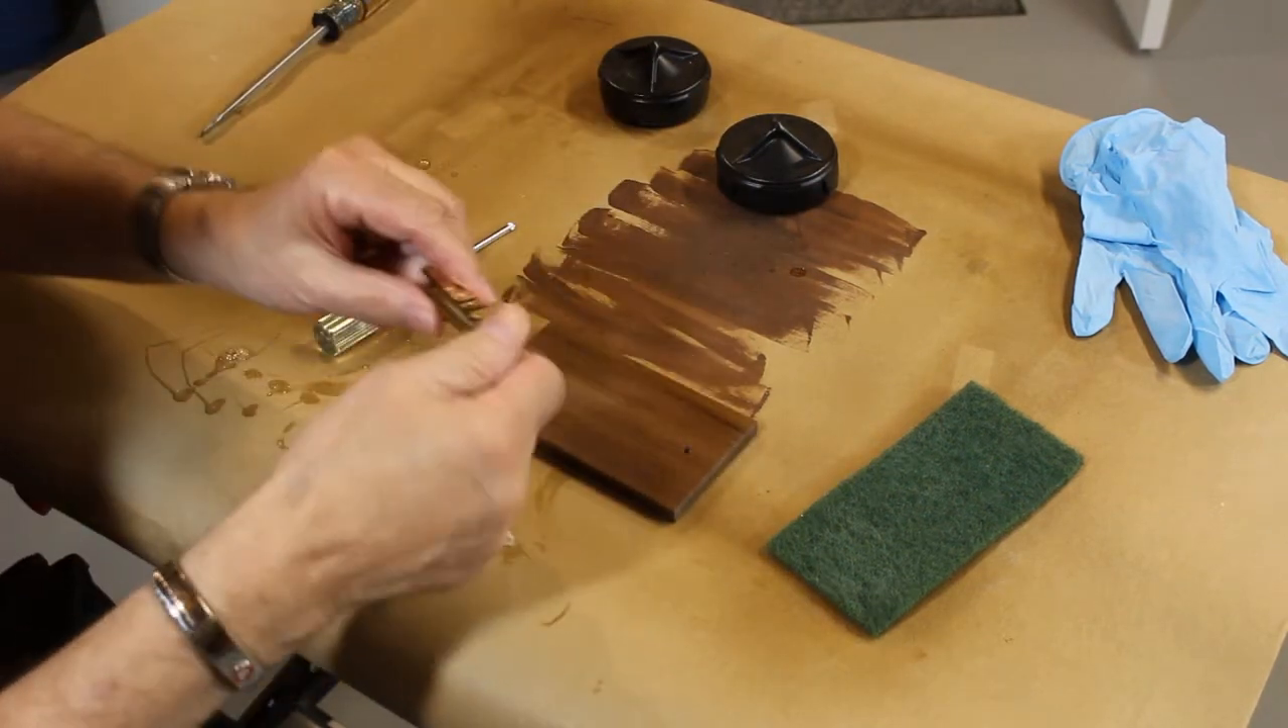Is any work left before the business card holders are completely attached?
Yes.